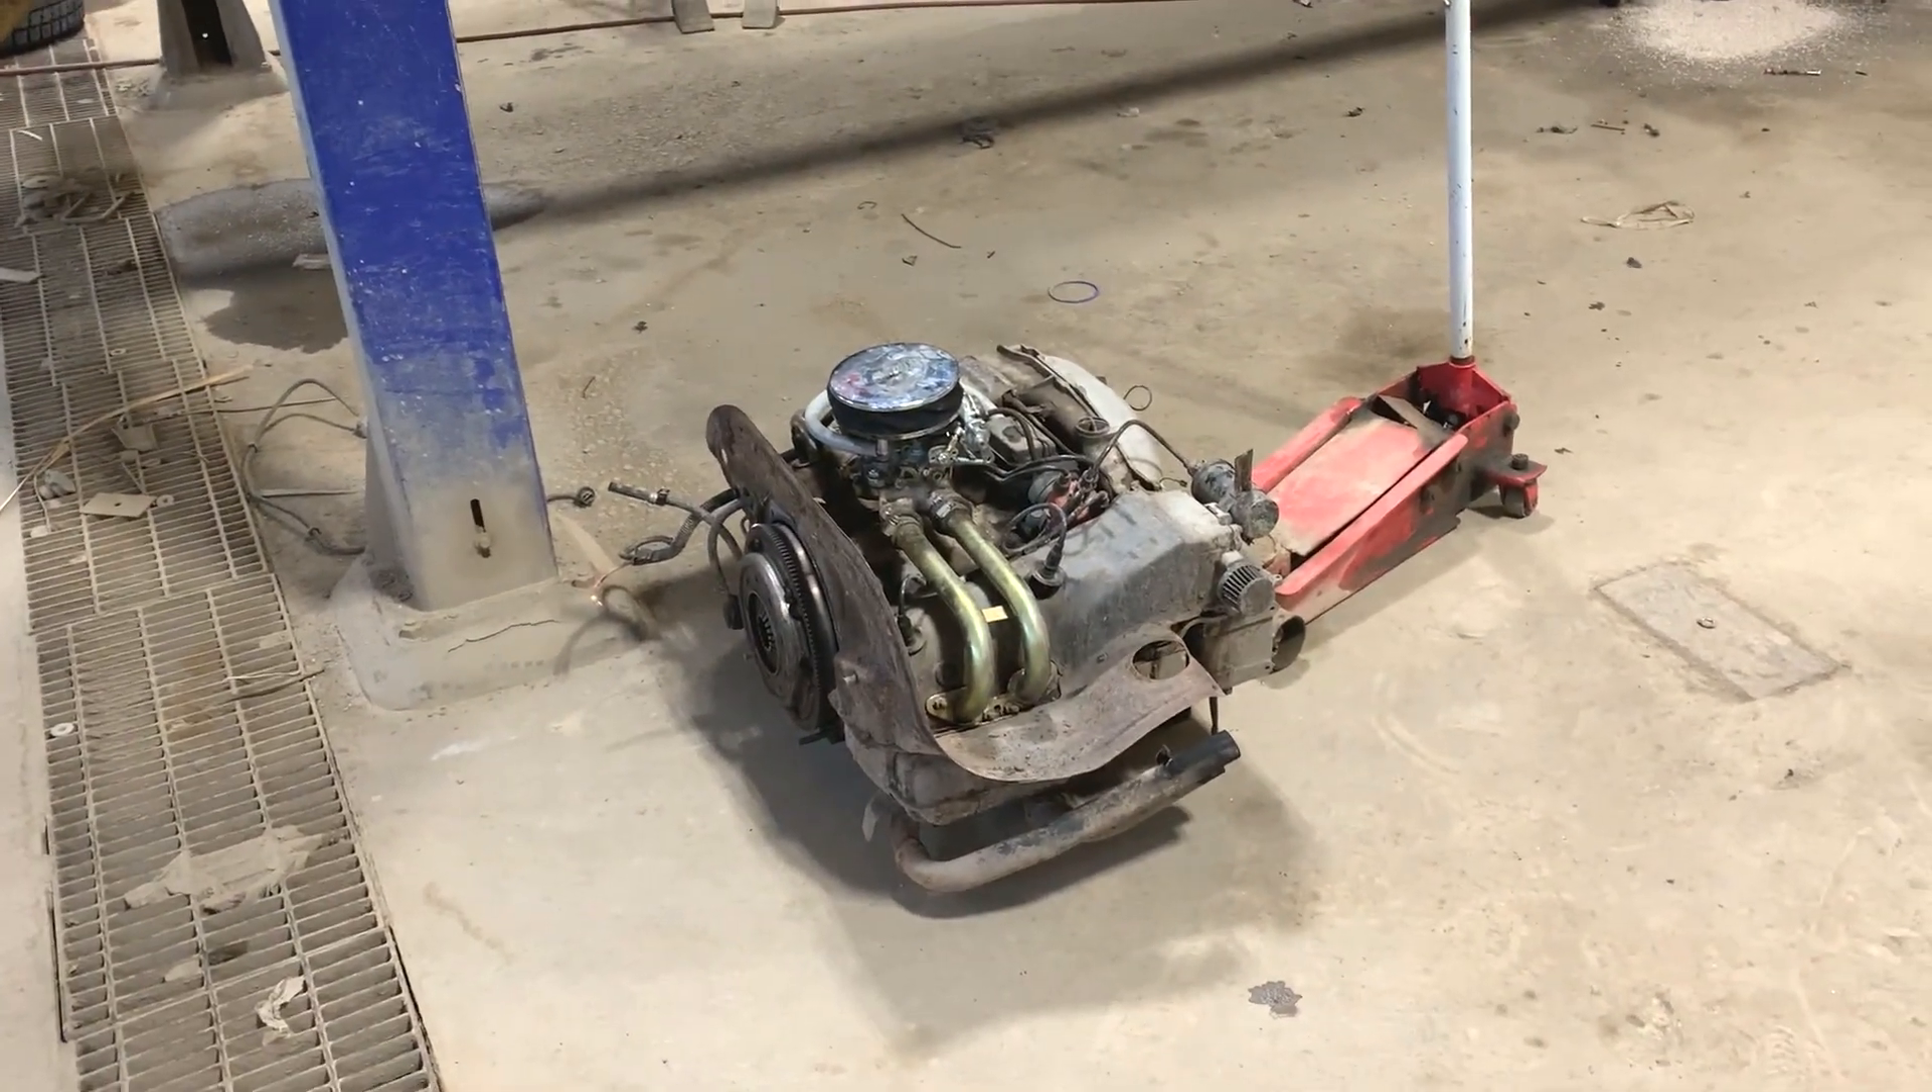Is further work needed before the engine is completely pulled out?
No.